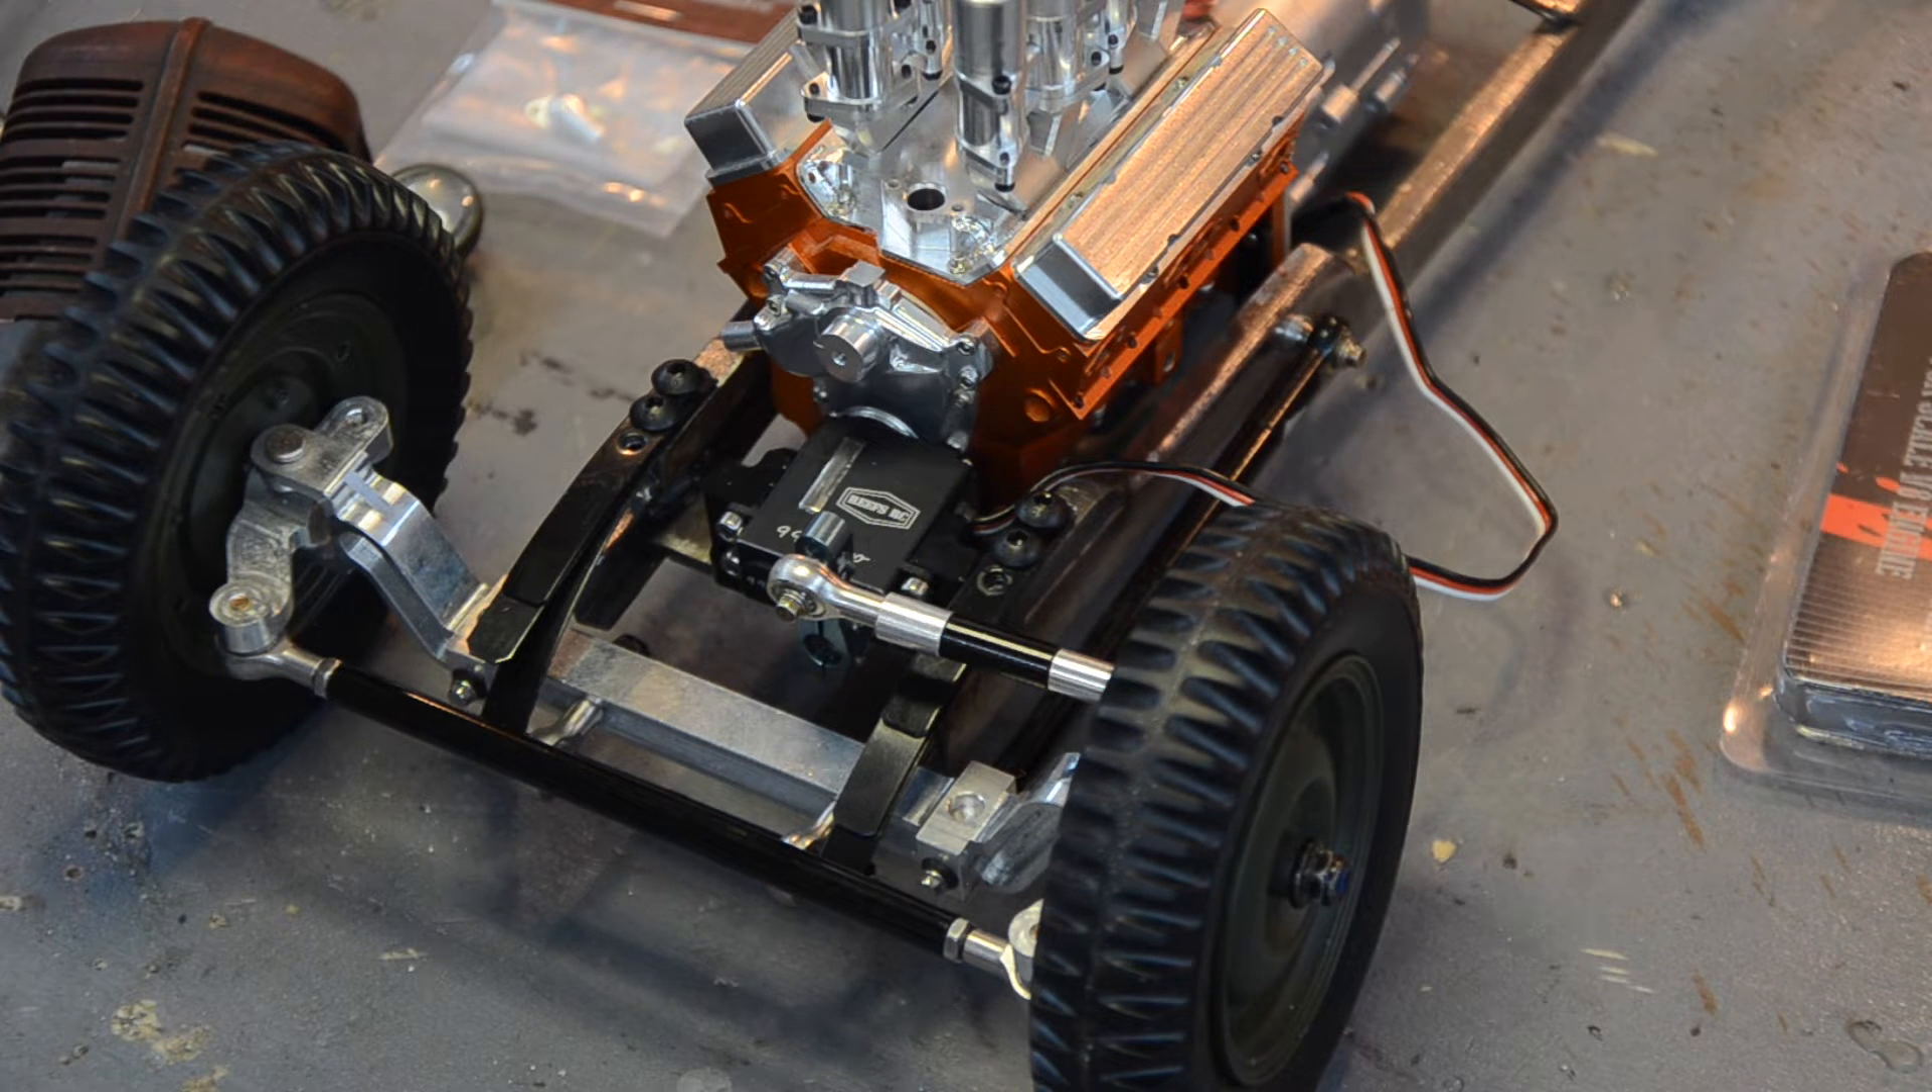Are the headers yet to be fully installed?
Yes.